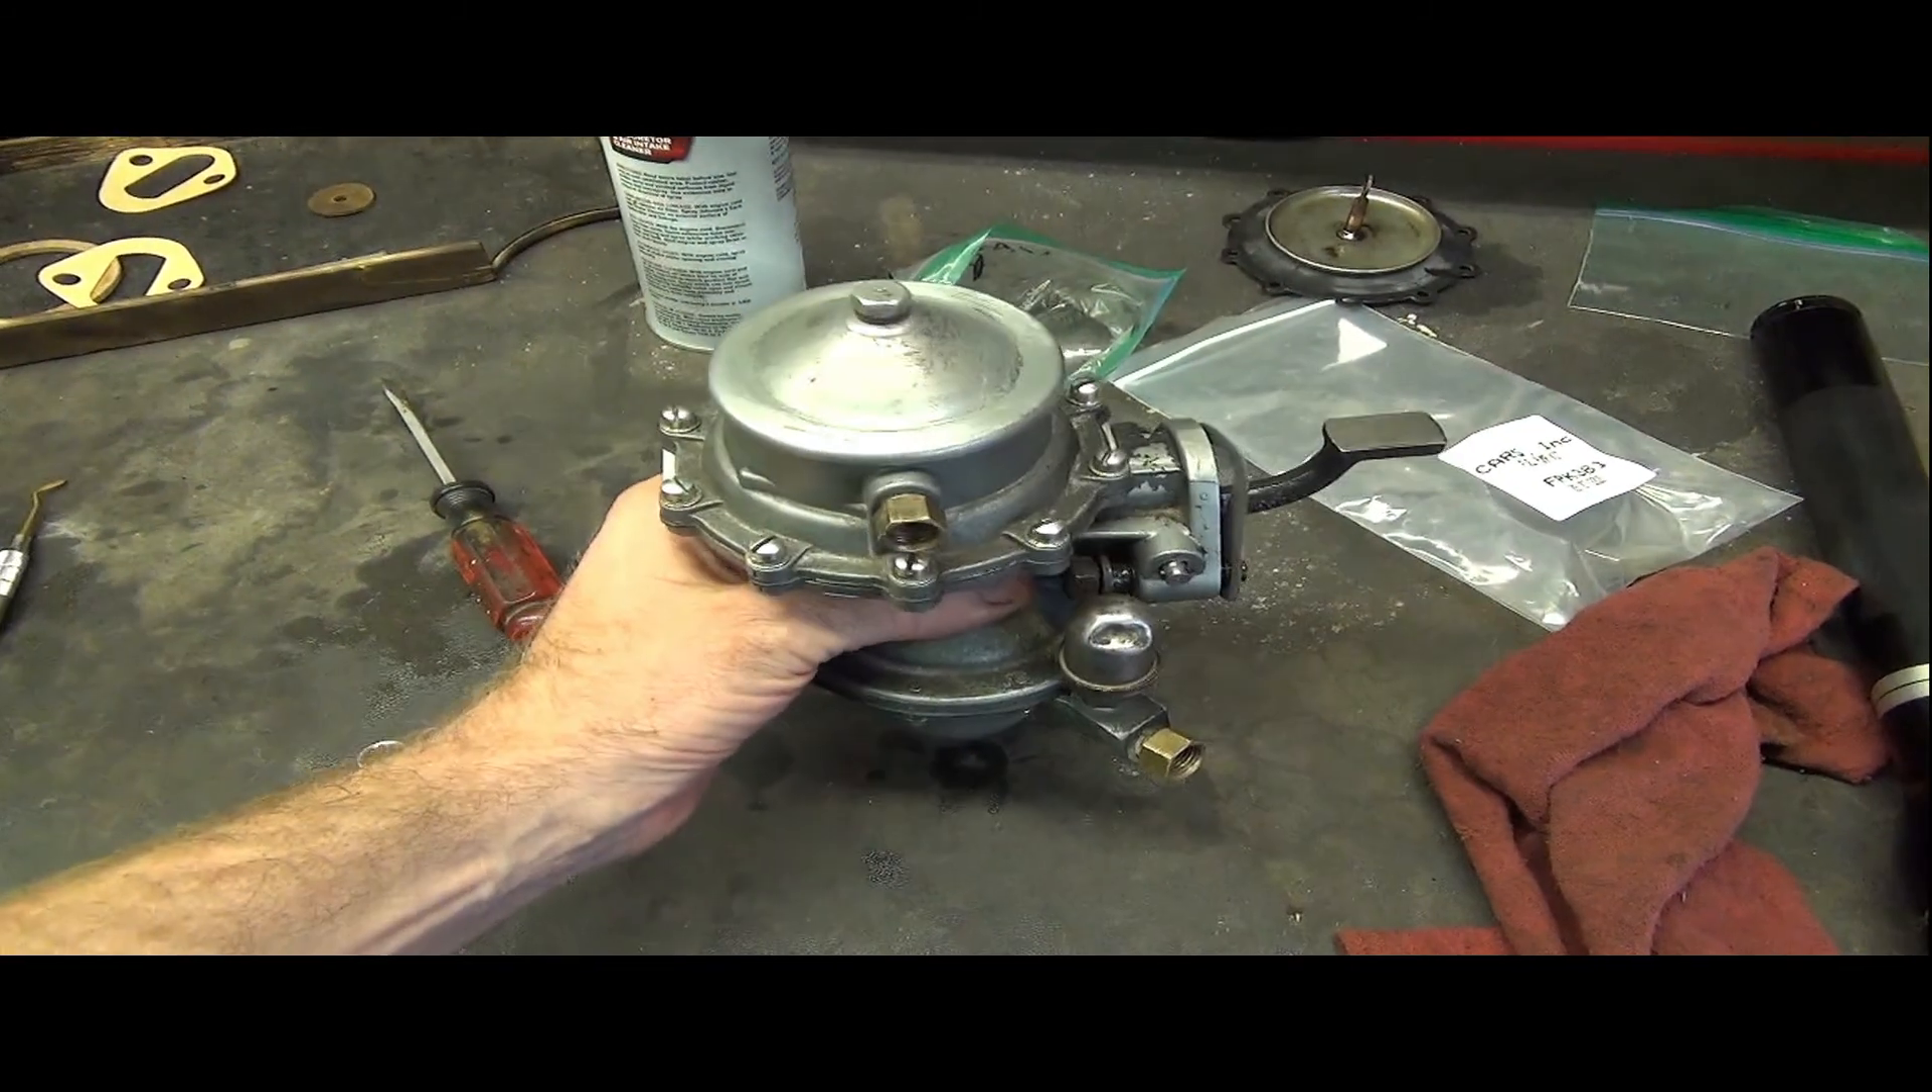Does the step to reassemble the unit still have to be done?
No.